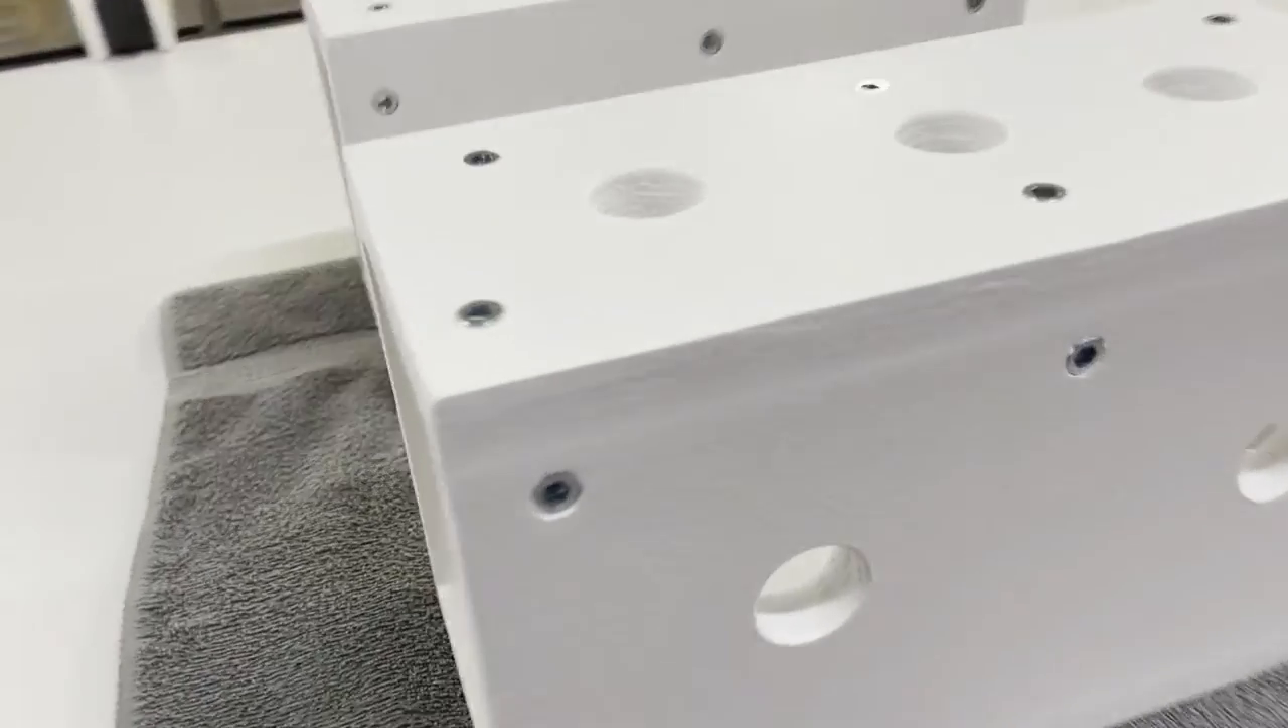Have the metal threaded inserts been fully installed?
Yes.